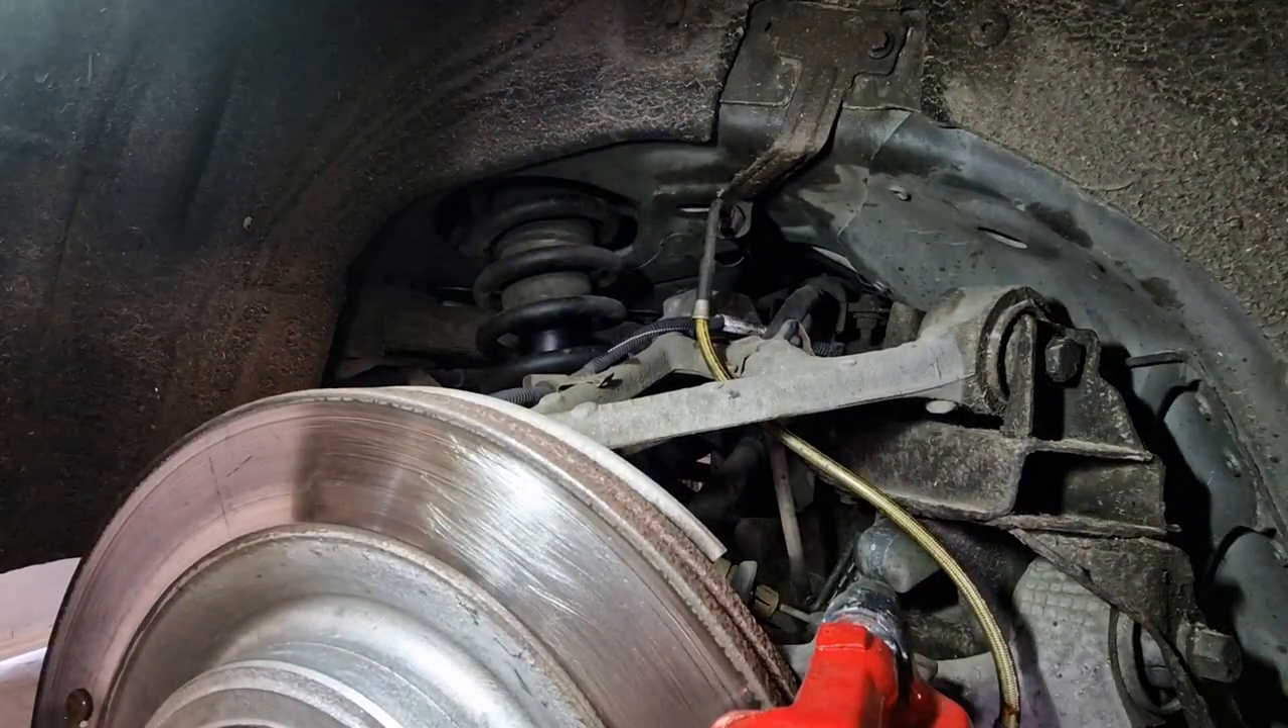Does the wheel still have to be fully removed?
No.